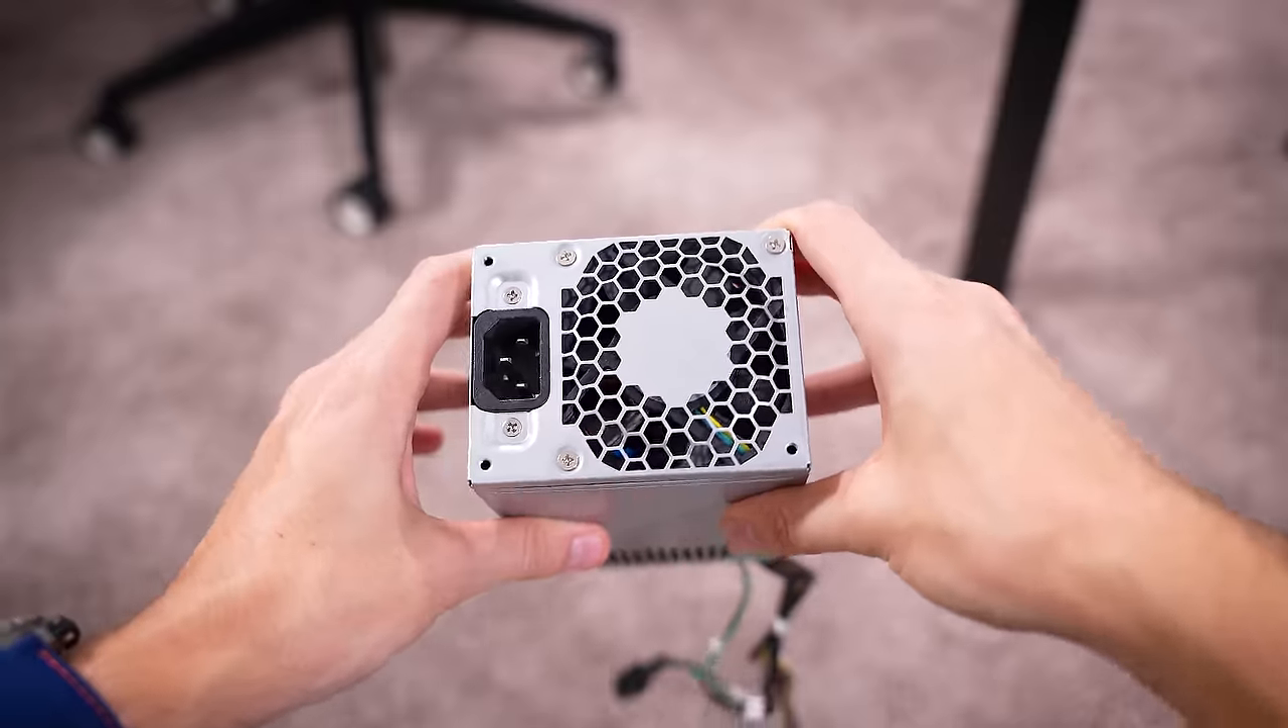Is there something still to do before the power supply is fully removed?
No.